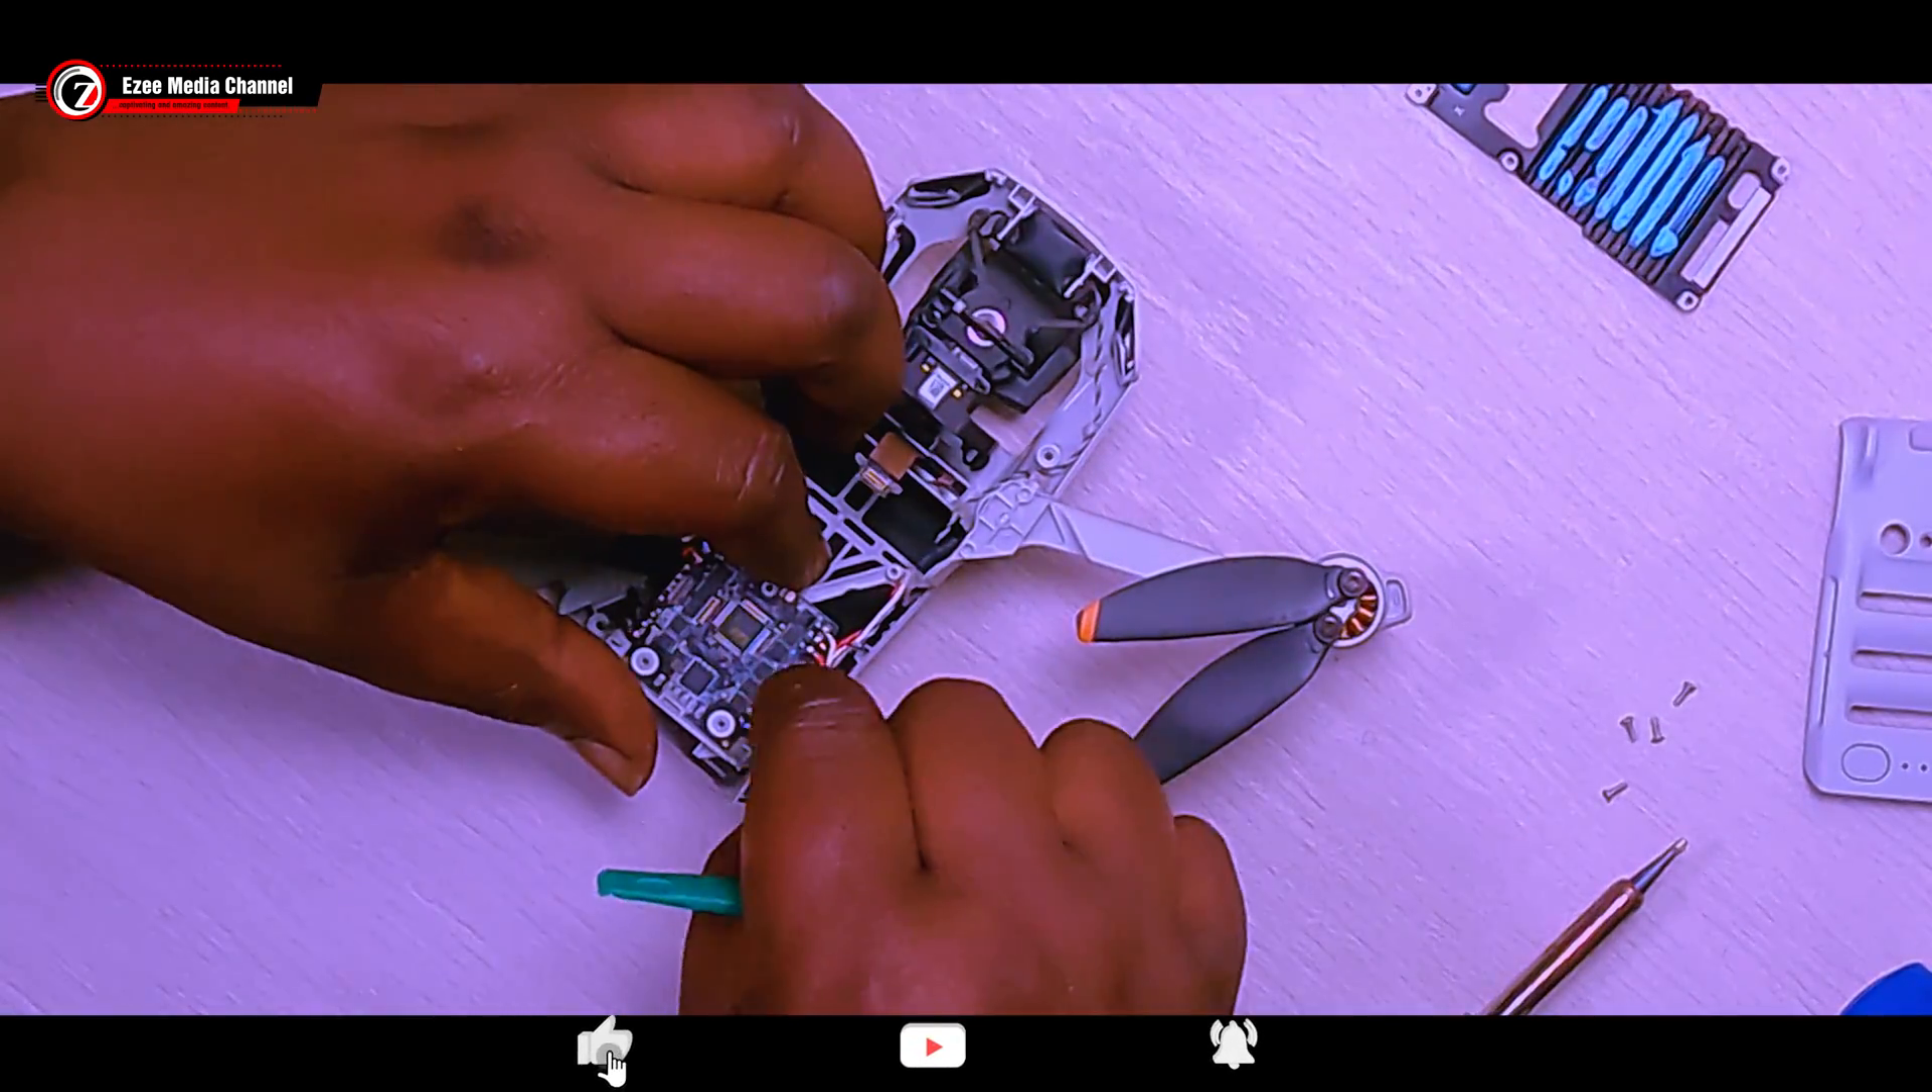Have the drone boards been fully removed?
No.